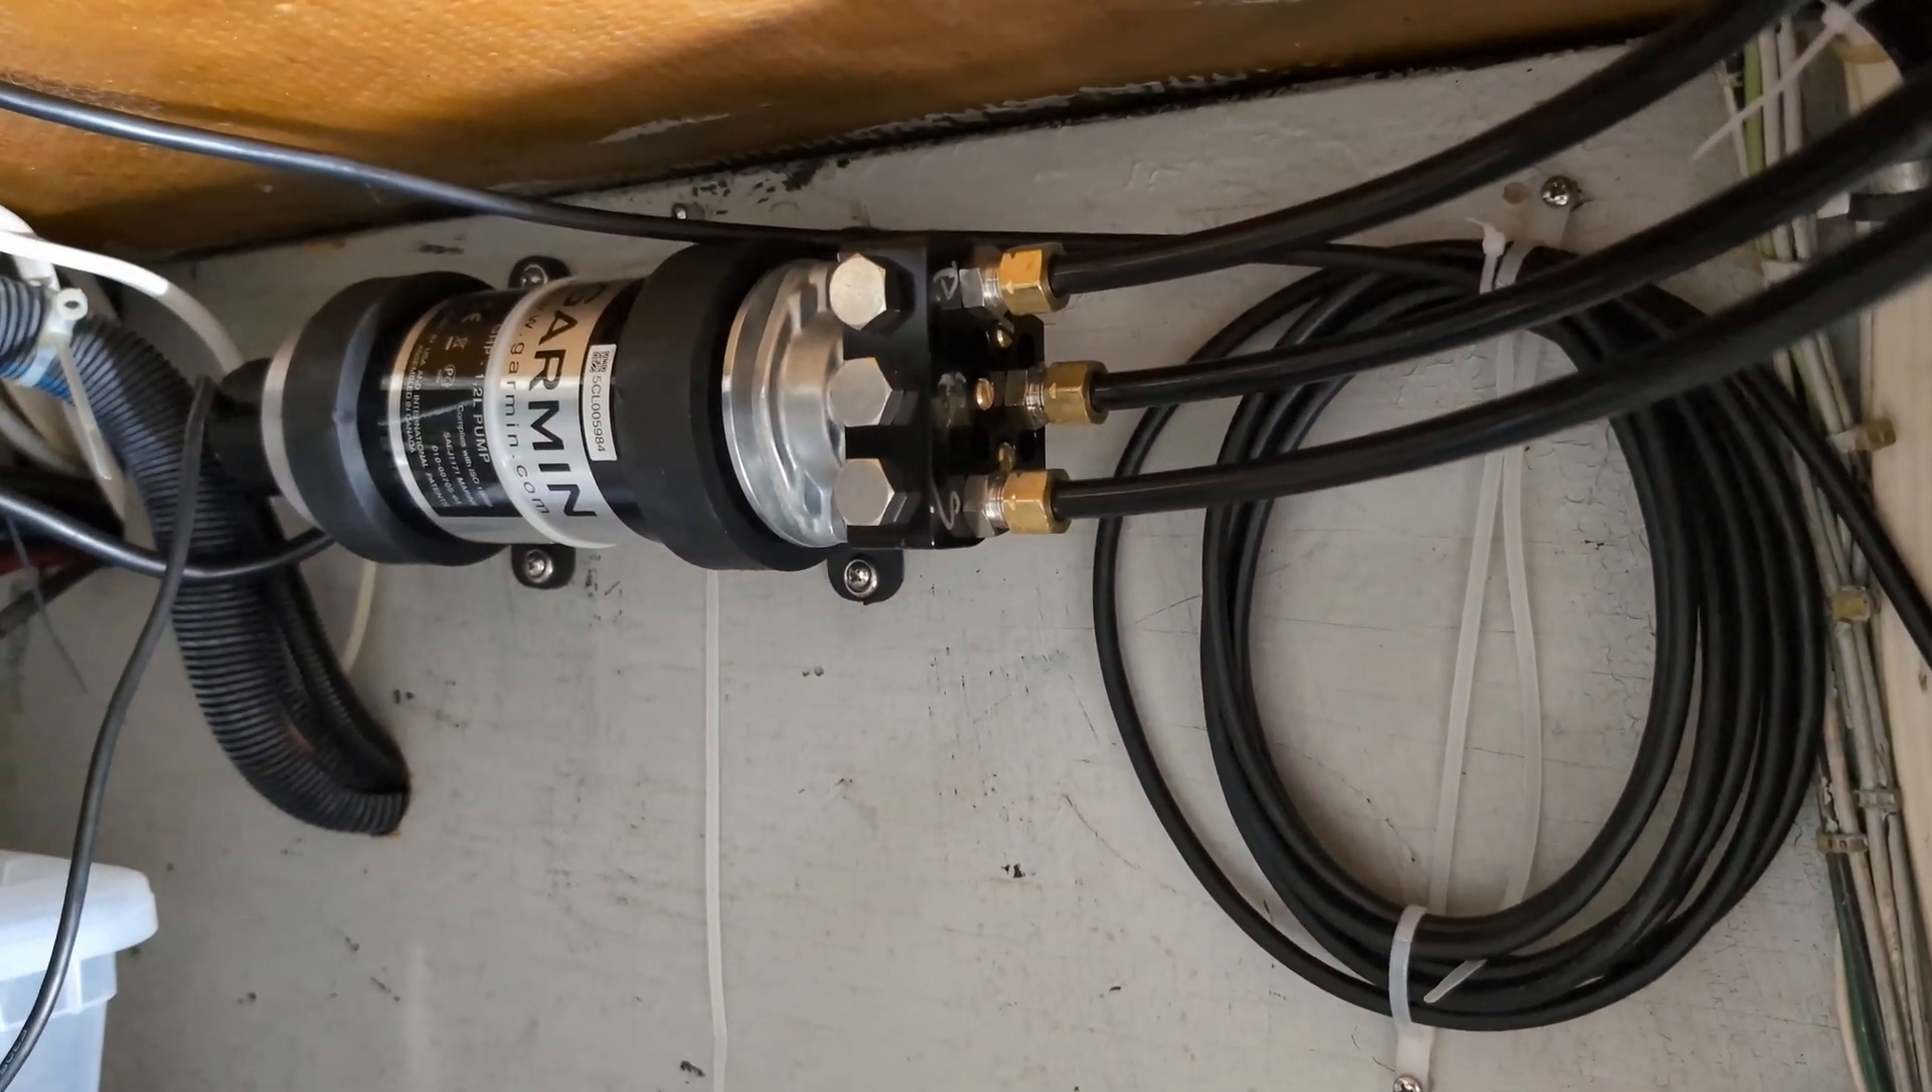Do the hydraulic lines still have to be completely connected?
No.